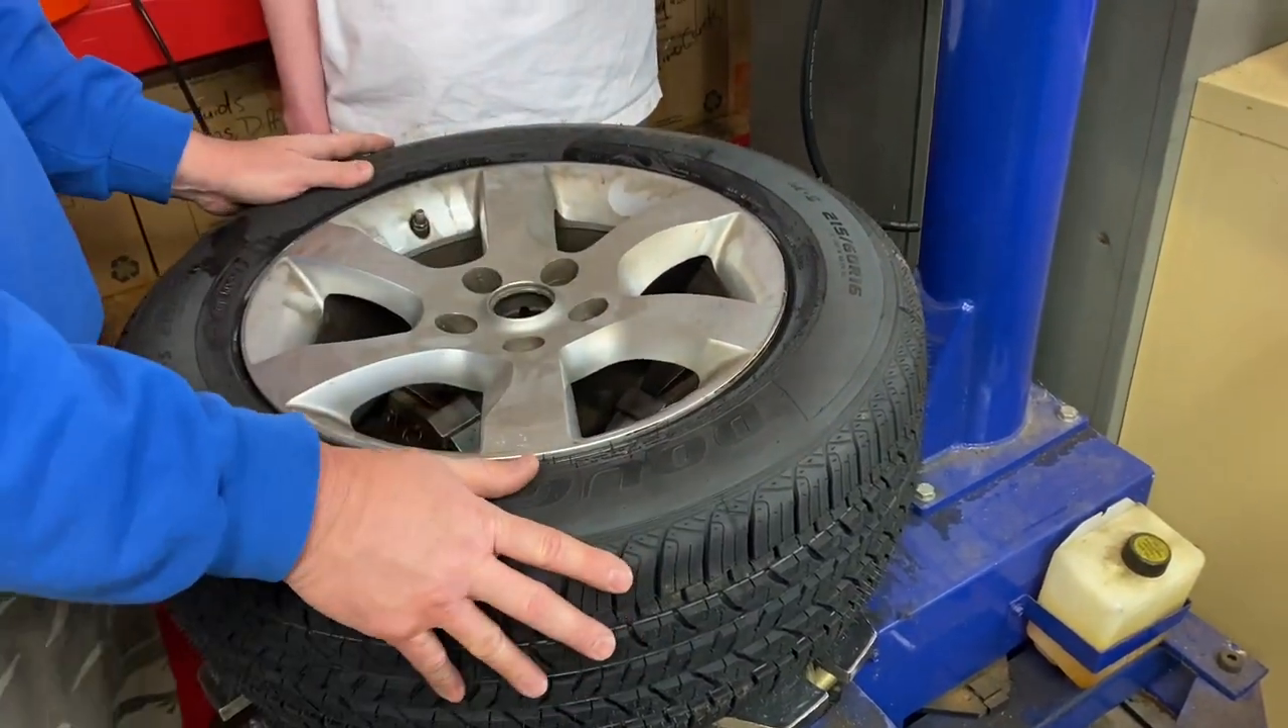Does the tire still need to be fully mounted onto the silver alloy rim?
No.